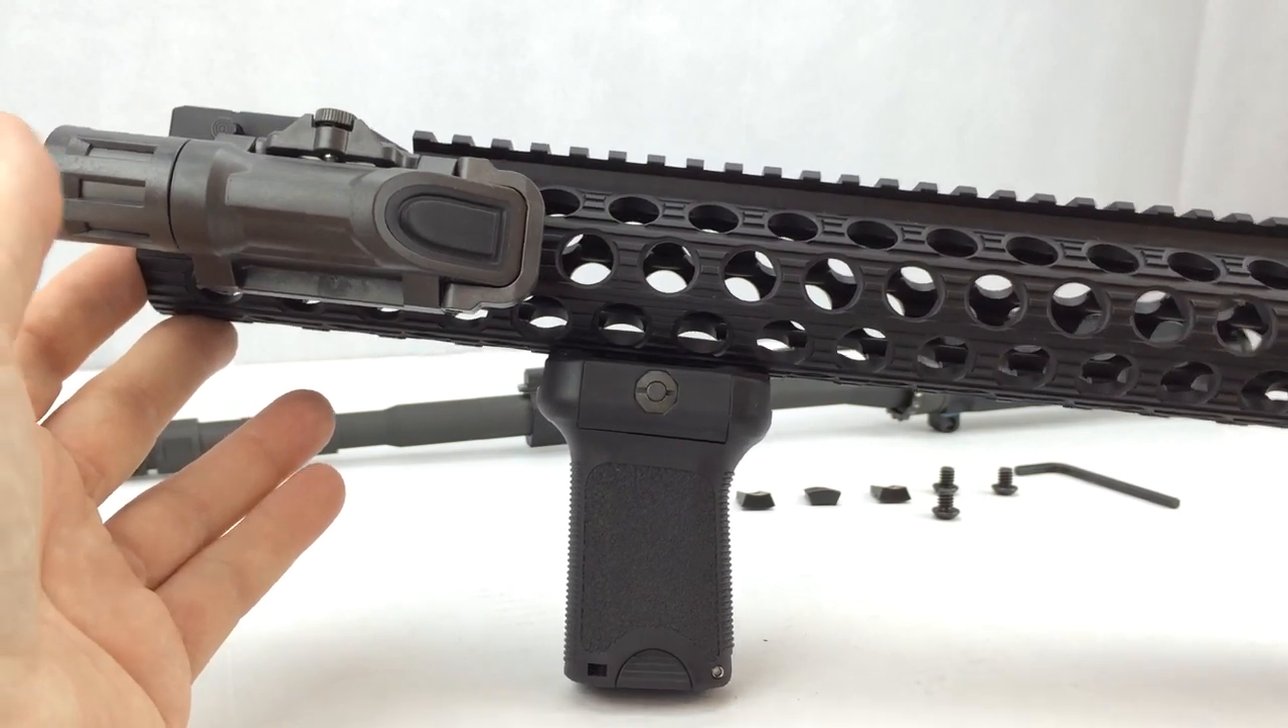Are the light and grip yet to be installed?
No.